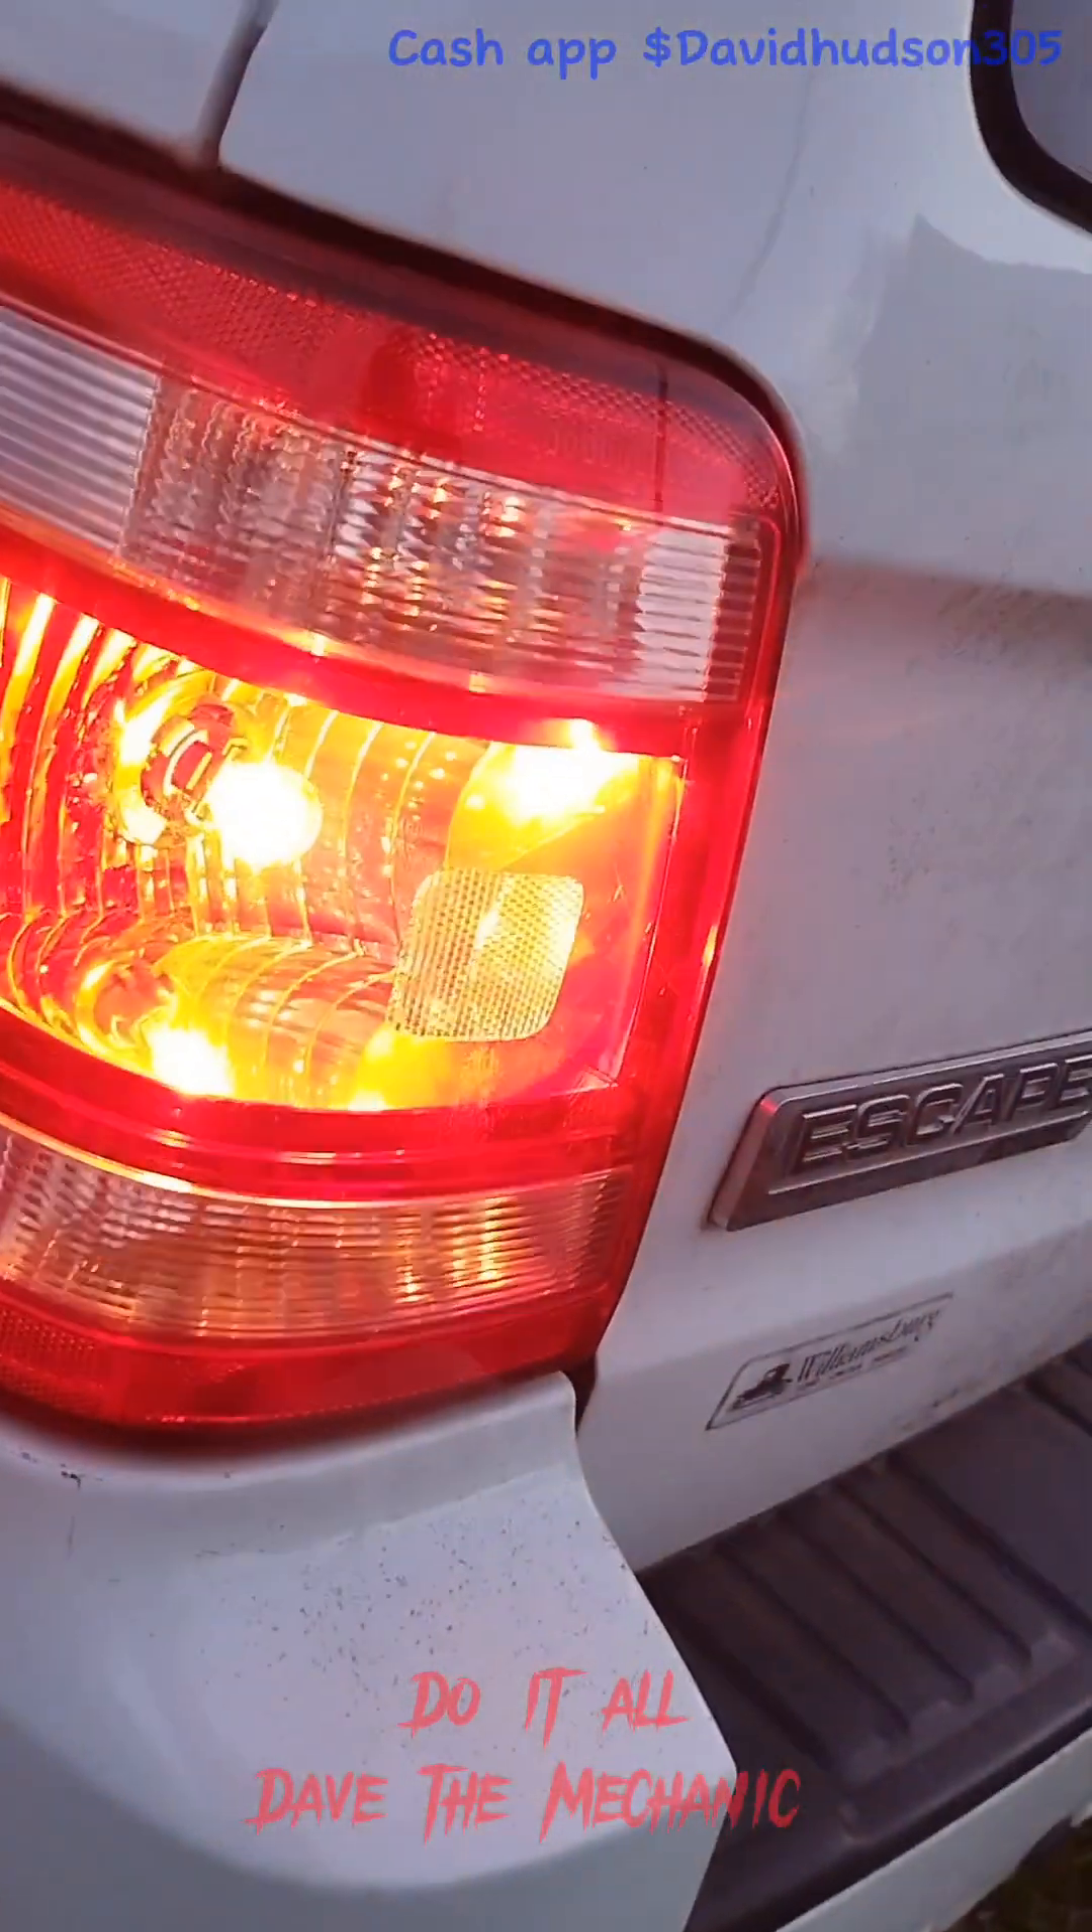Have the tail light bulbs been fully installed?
Yes.